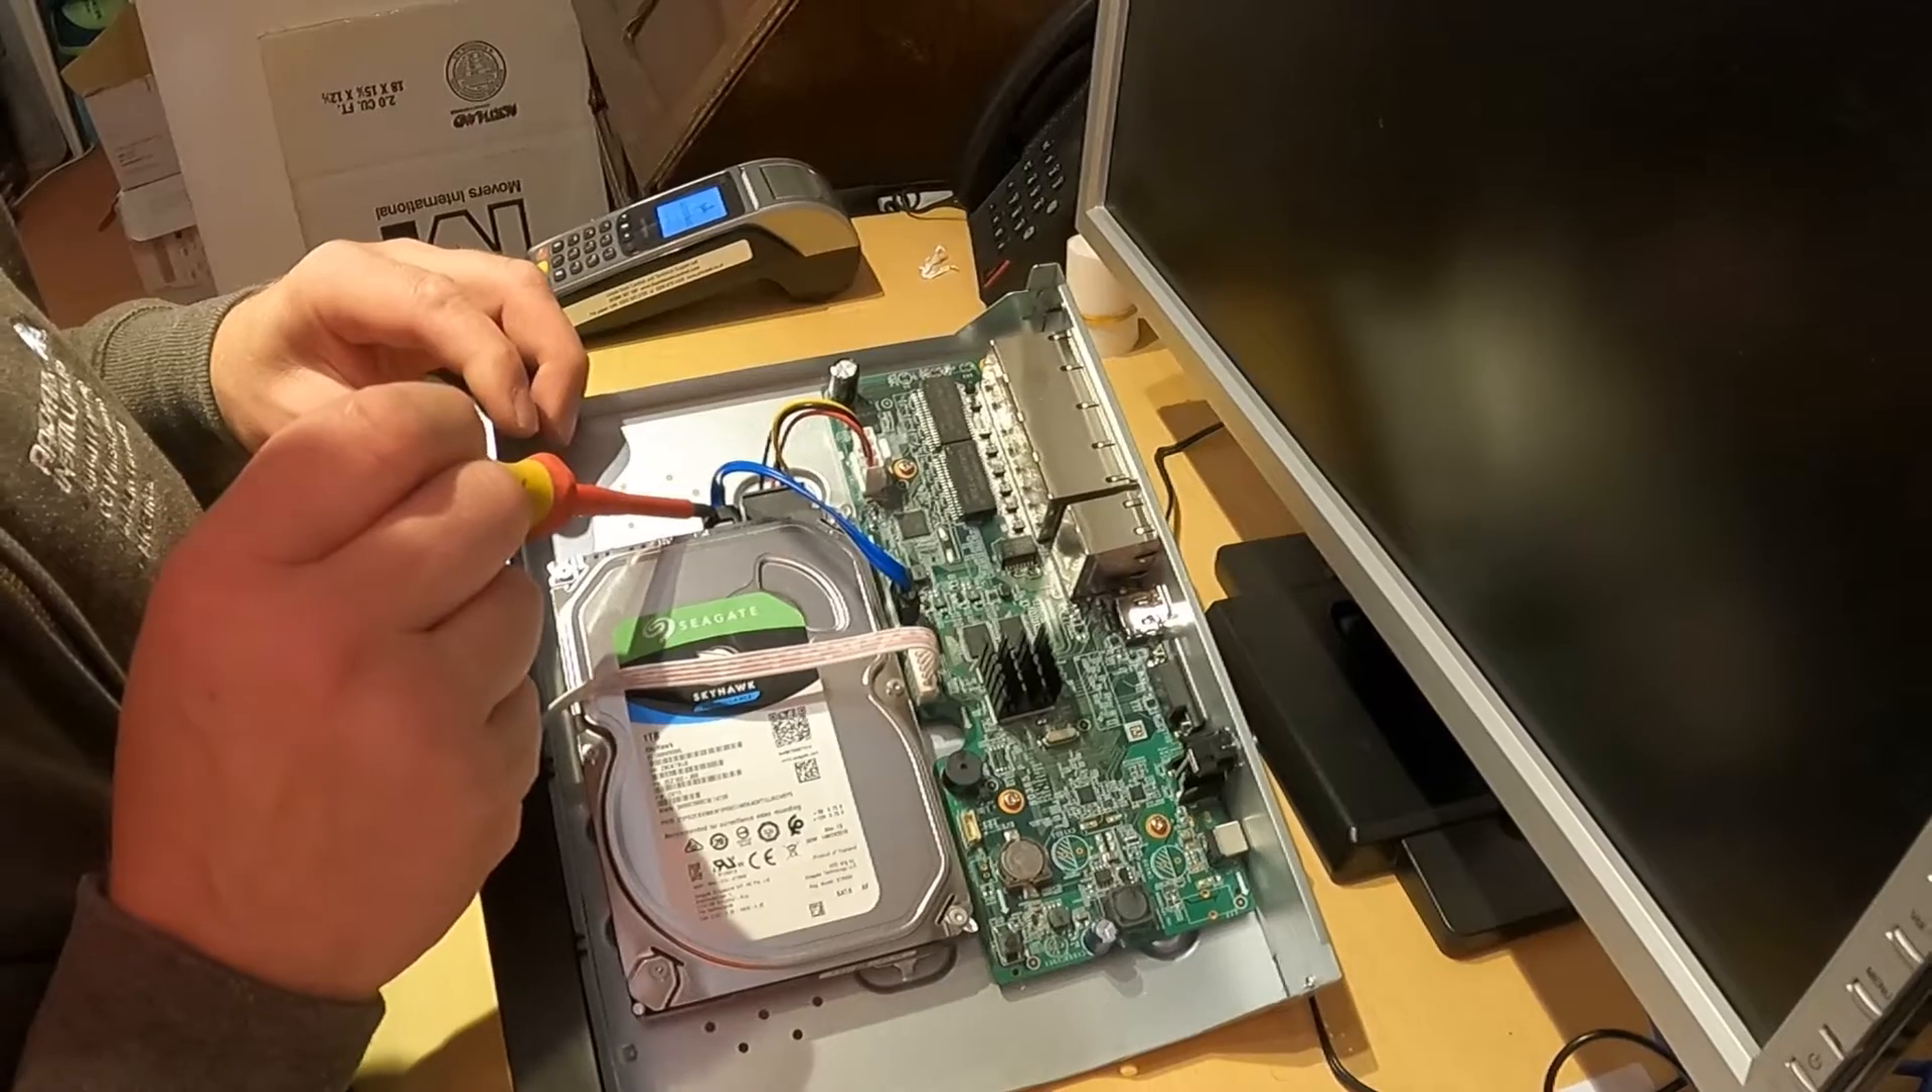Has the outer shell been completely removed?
Yes.